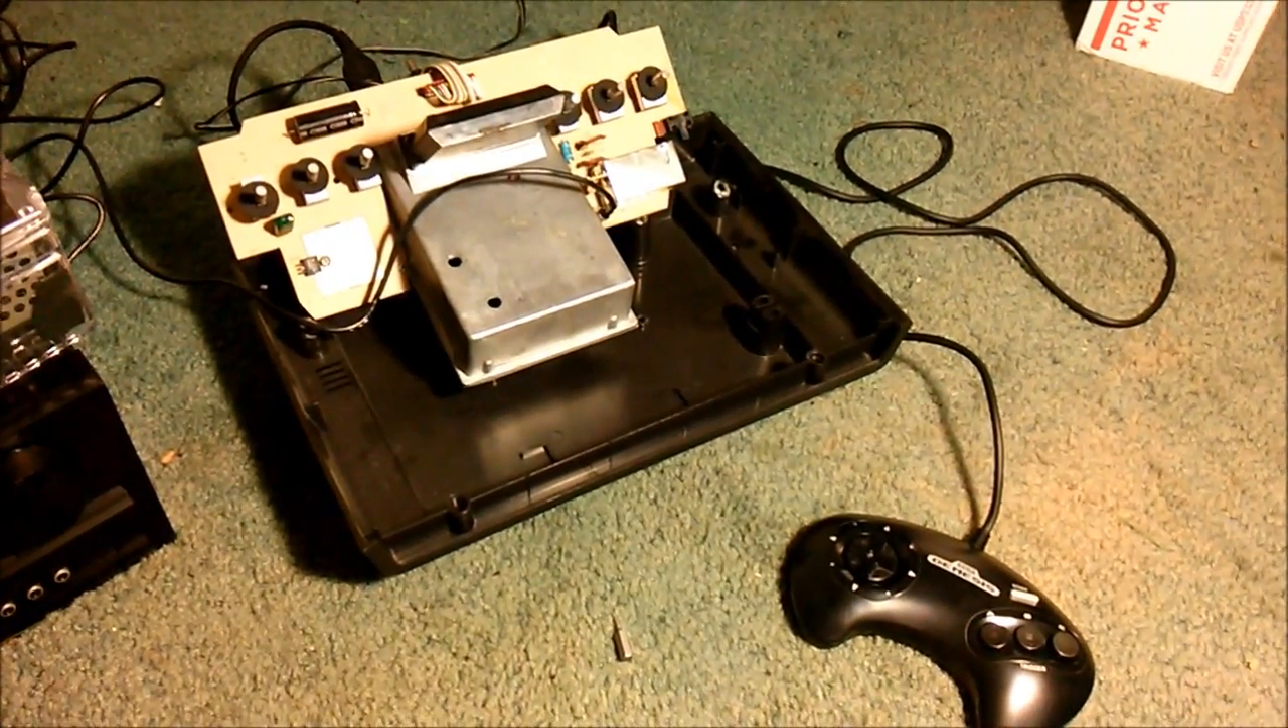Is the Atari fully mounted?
No.